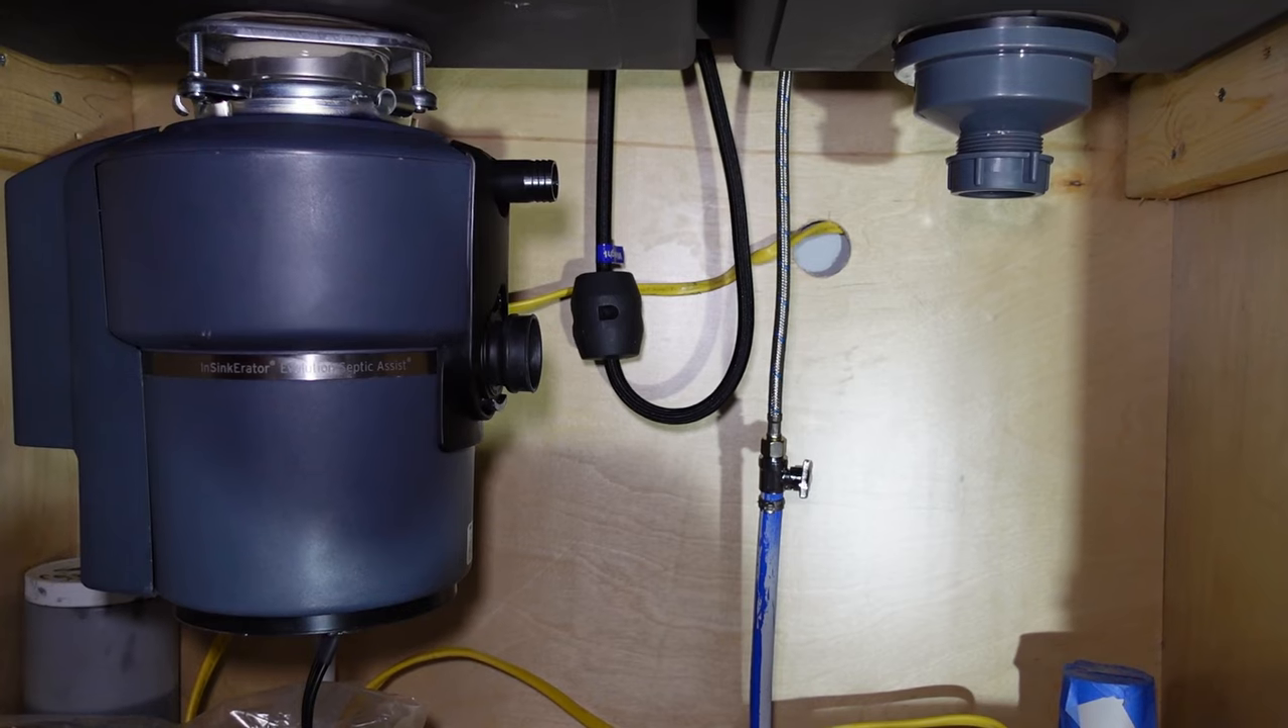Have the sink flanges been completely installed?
Yes.